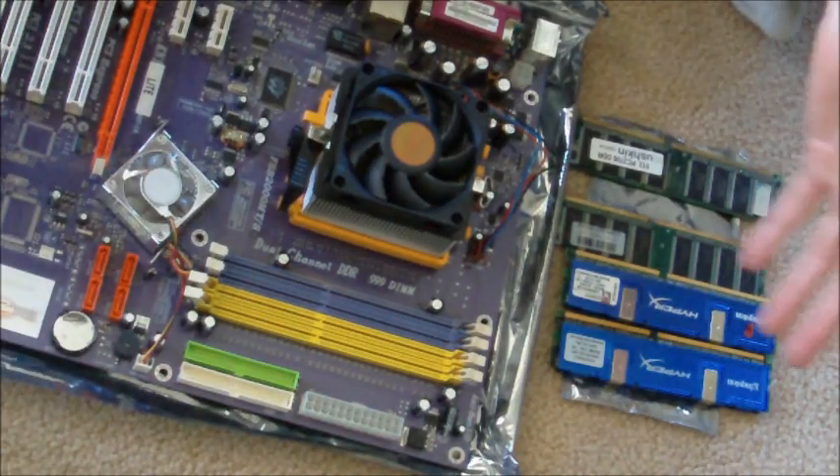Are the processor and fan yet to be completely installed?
No.